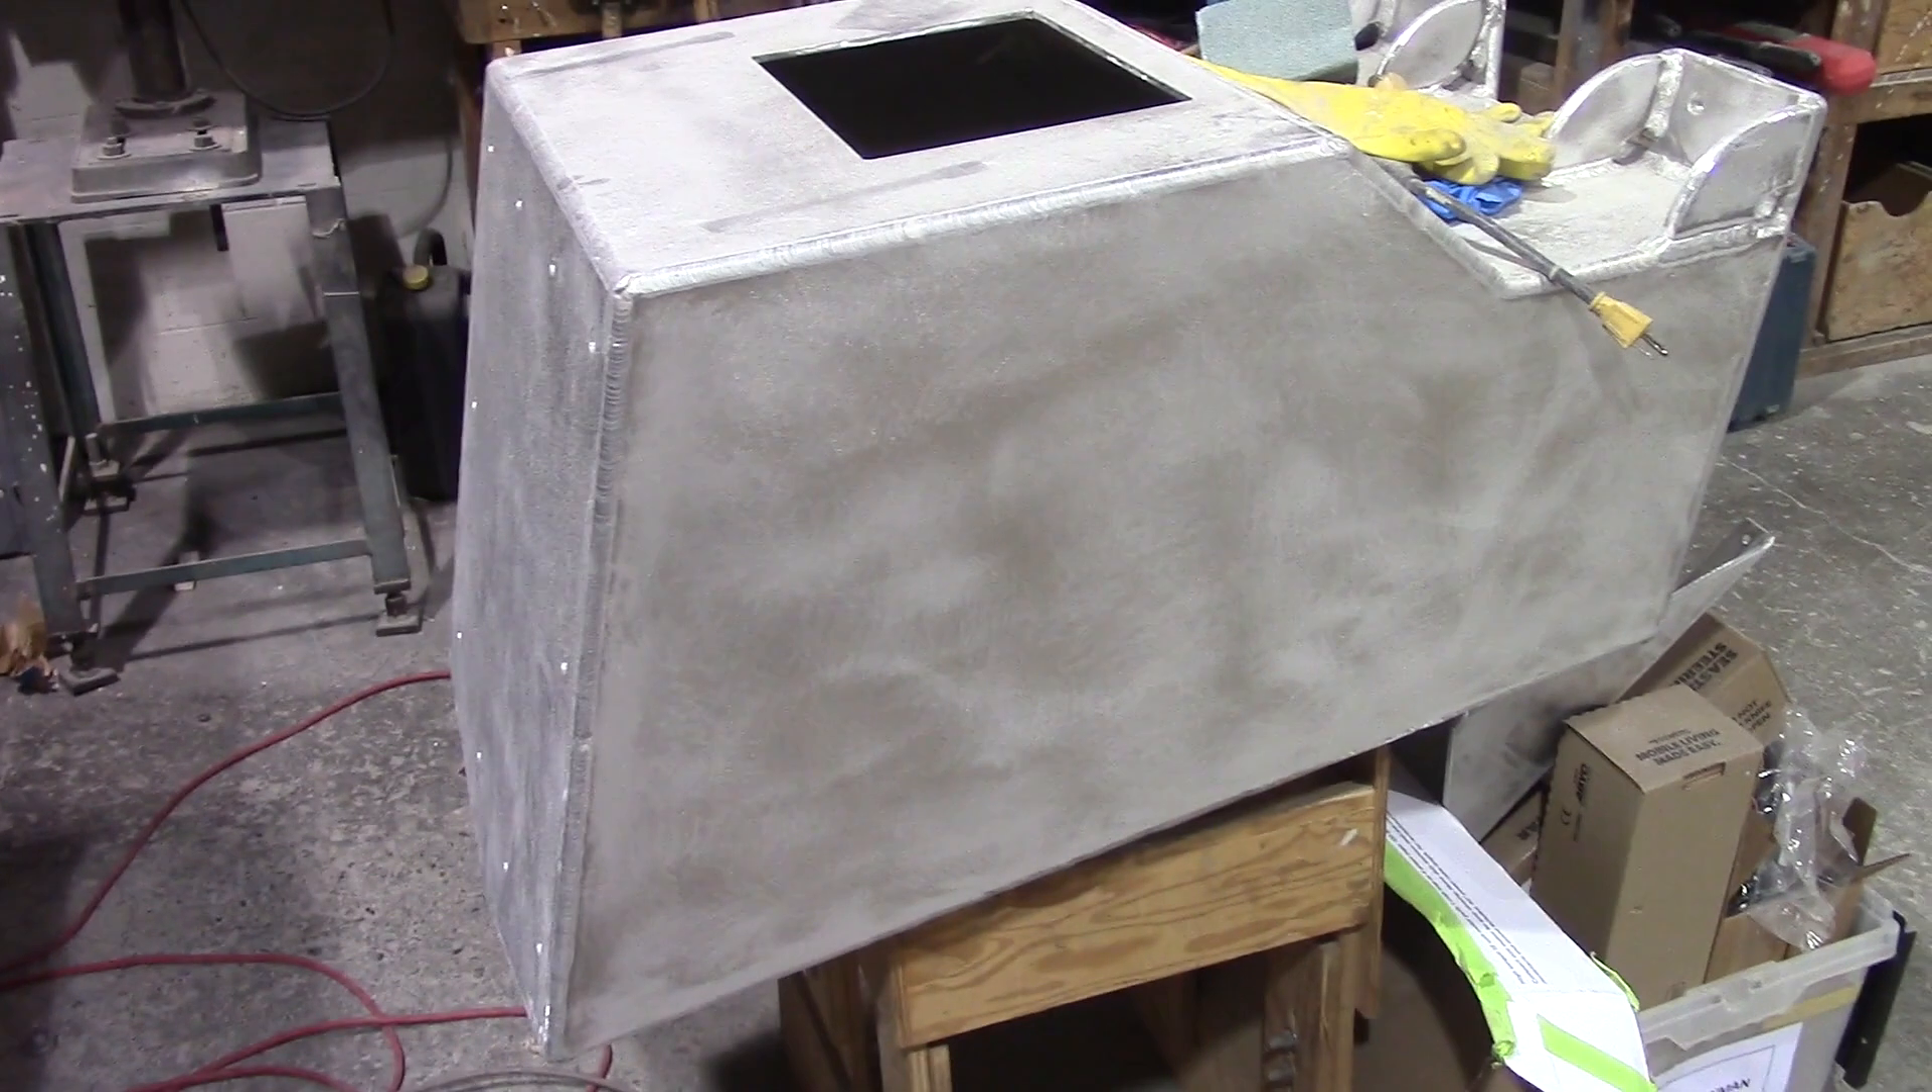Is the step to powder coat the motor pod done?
No.